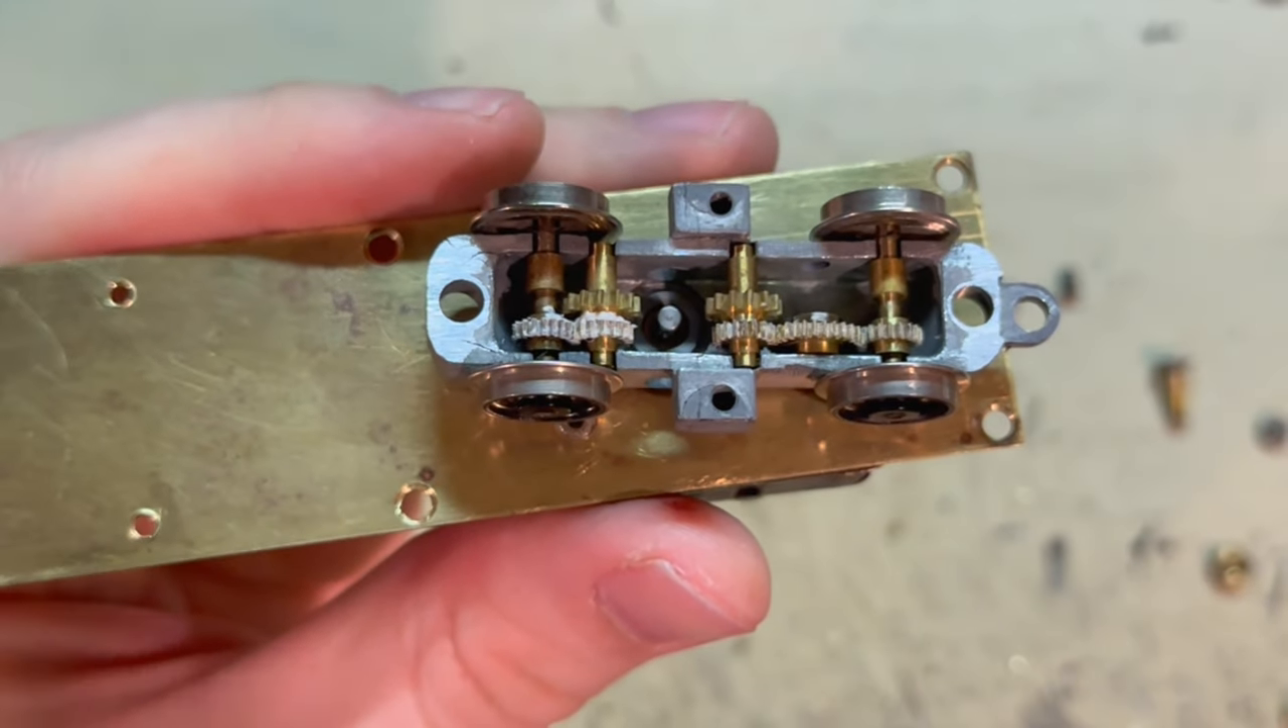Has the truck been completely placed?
Yes.